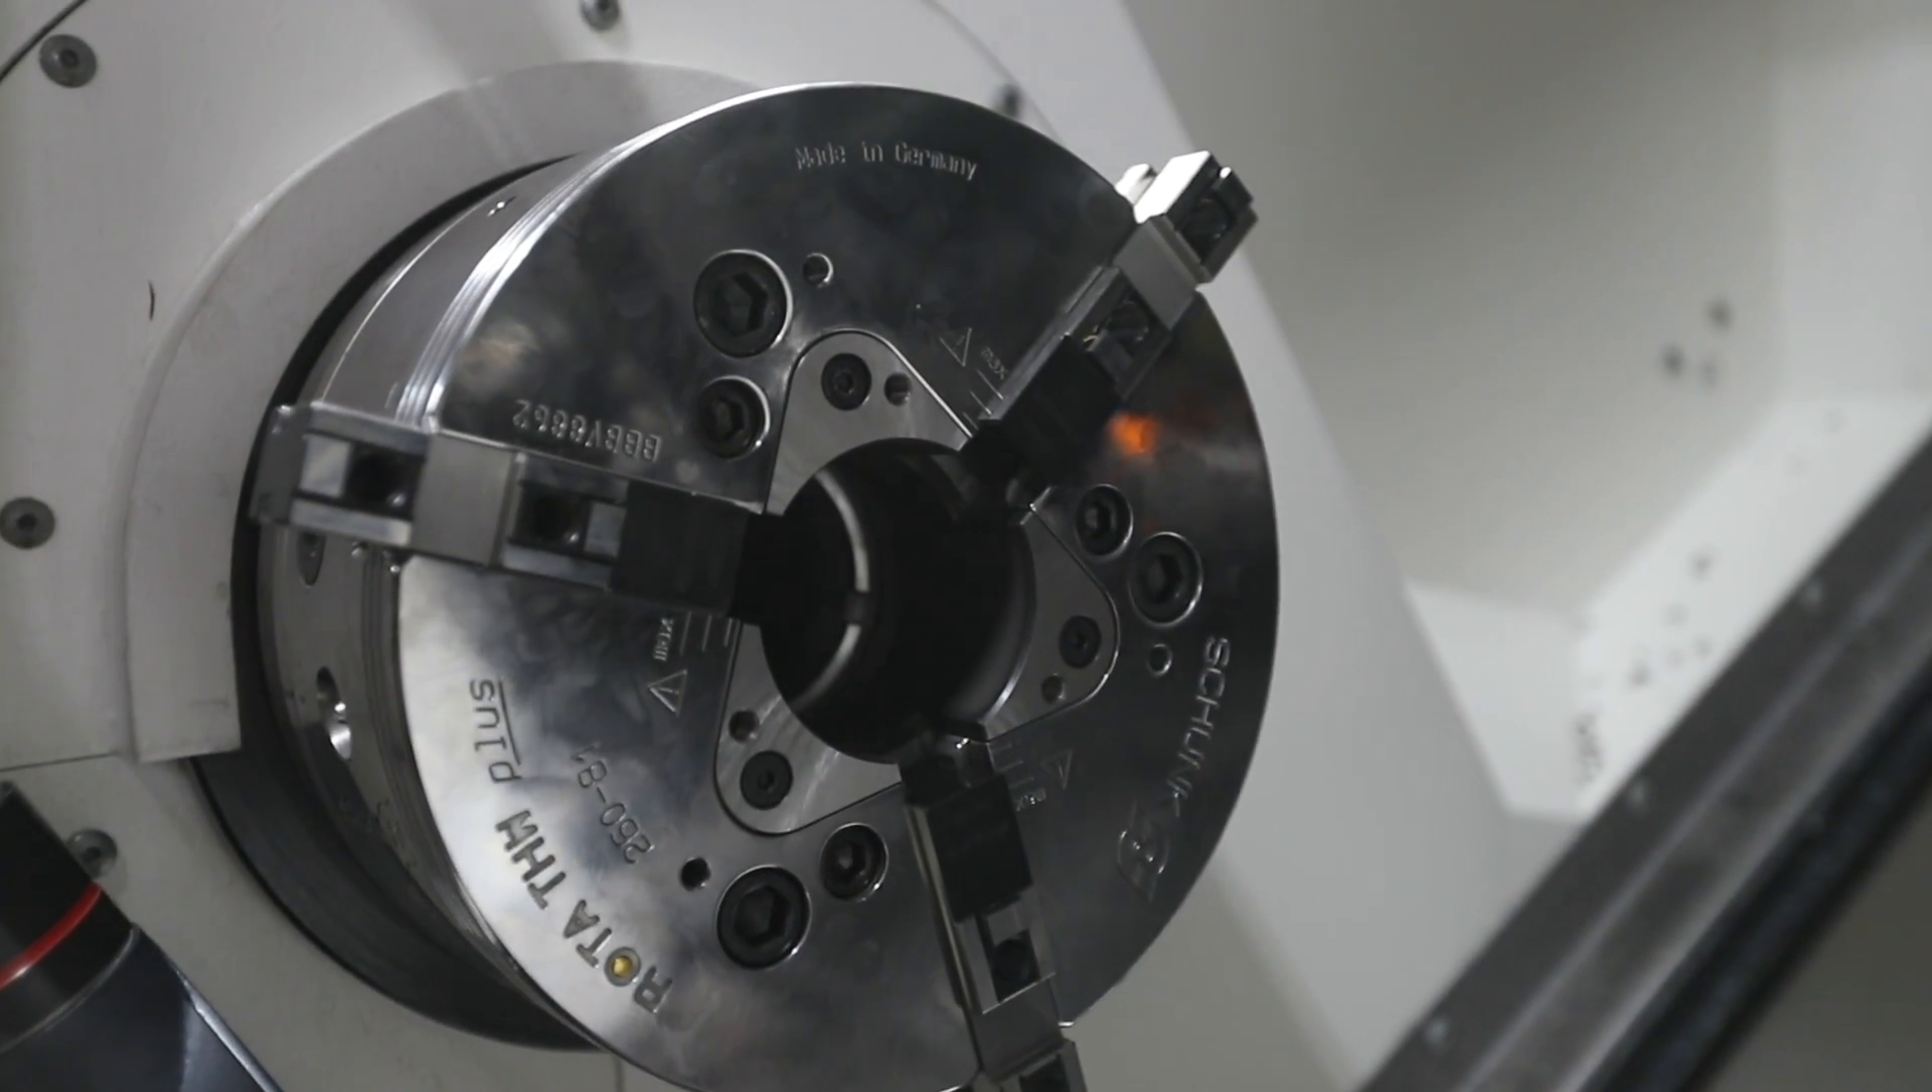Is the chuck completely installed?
Yes.